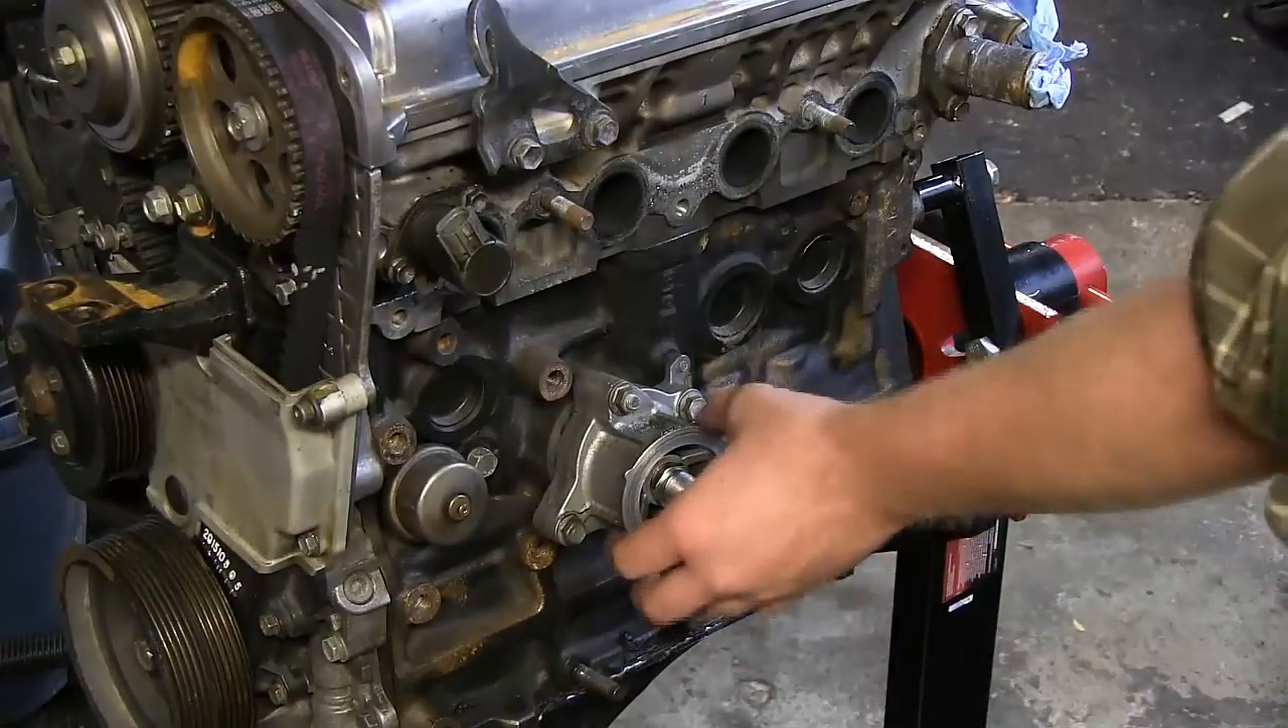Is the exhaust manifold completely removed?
Yes.